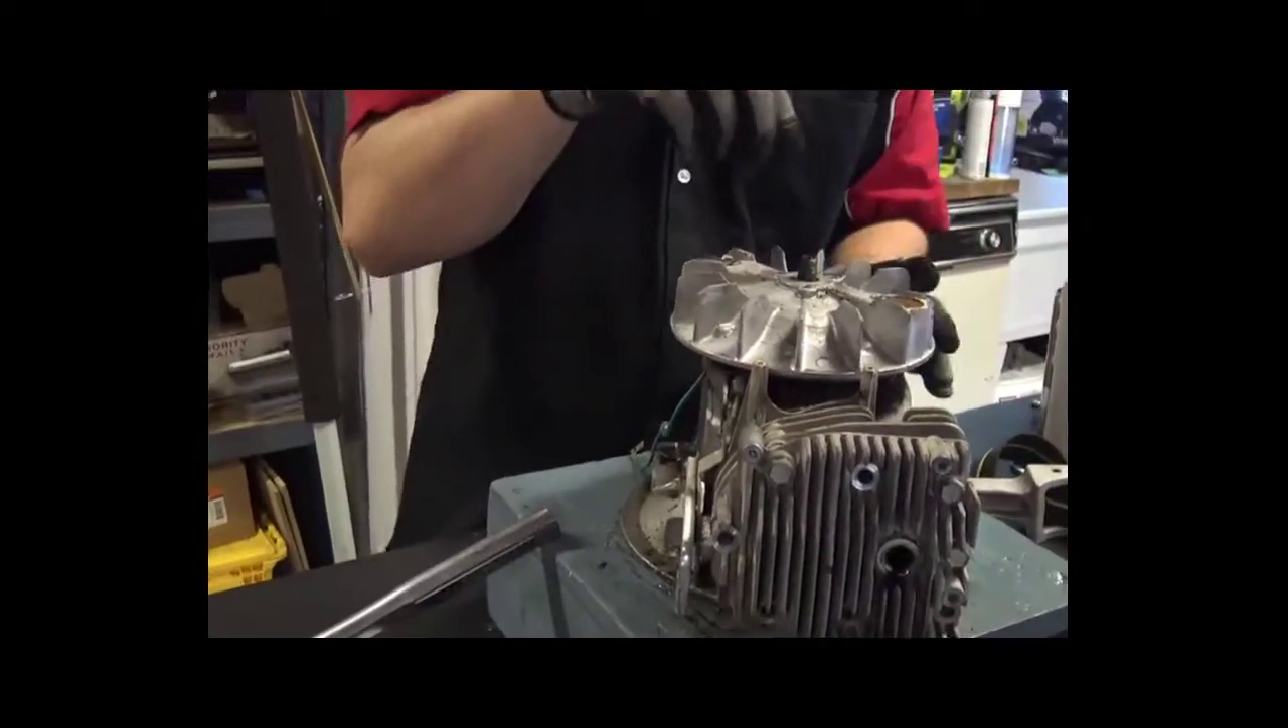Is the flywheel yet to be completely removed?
Yes.